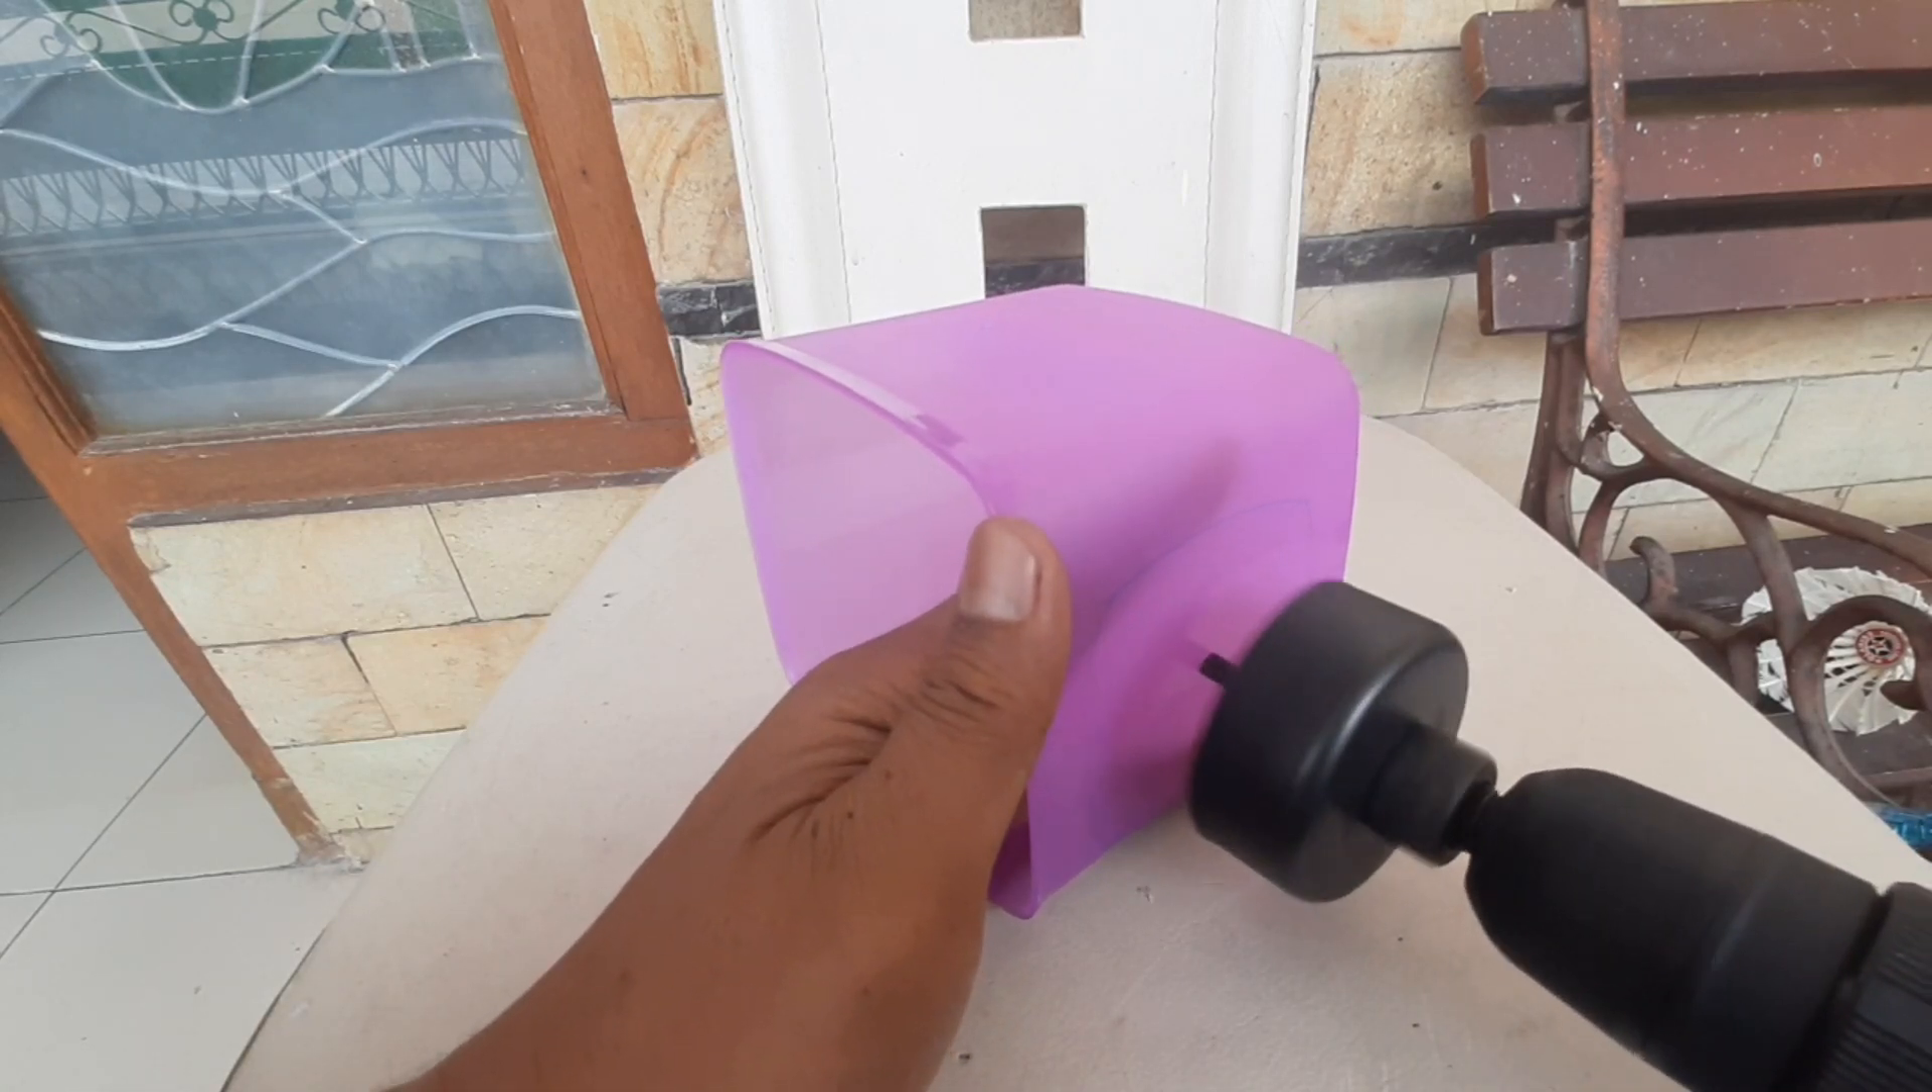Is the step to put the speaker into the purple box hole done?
No.